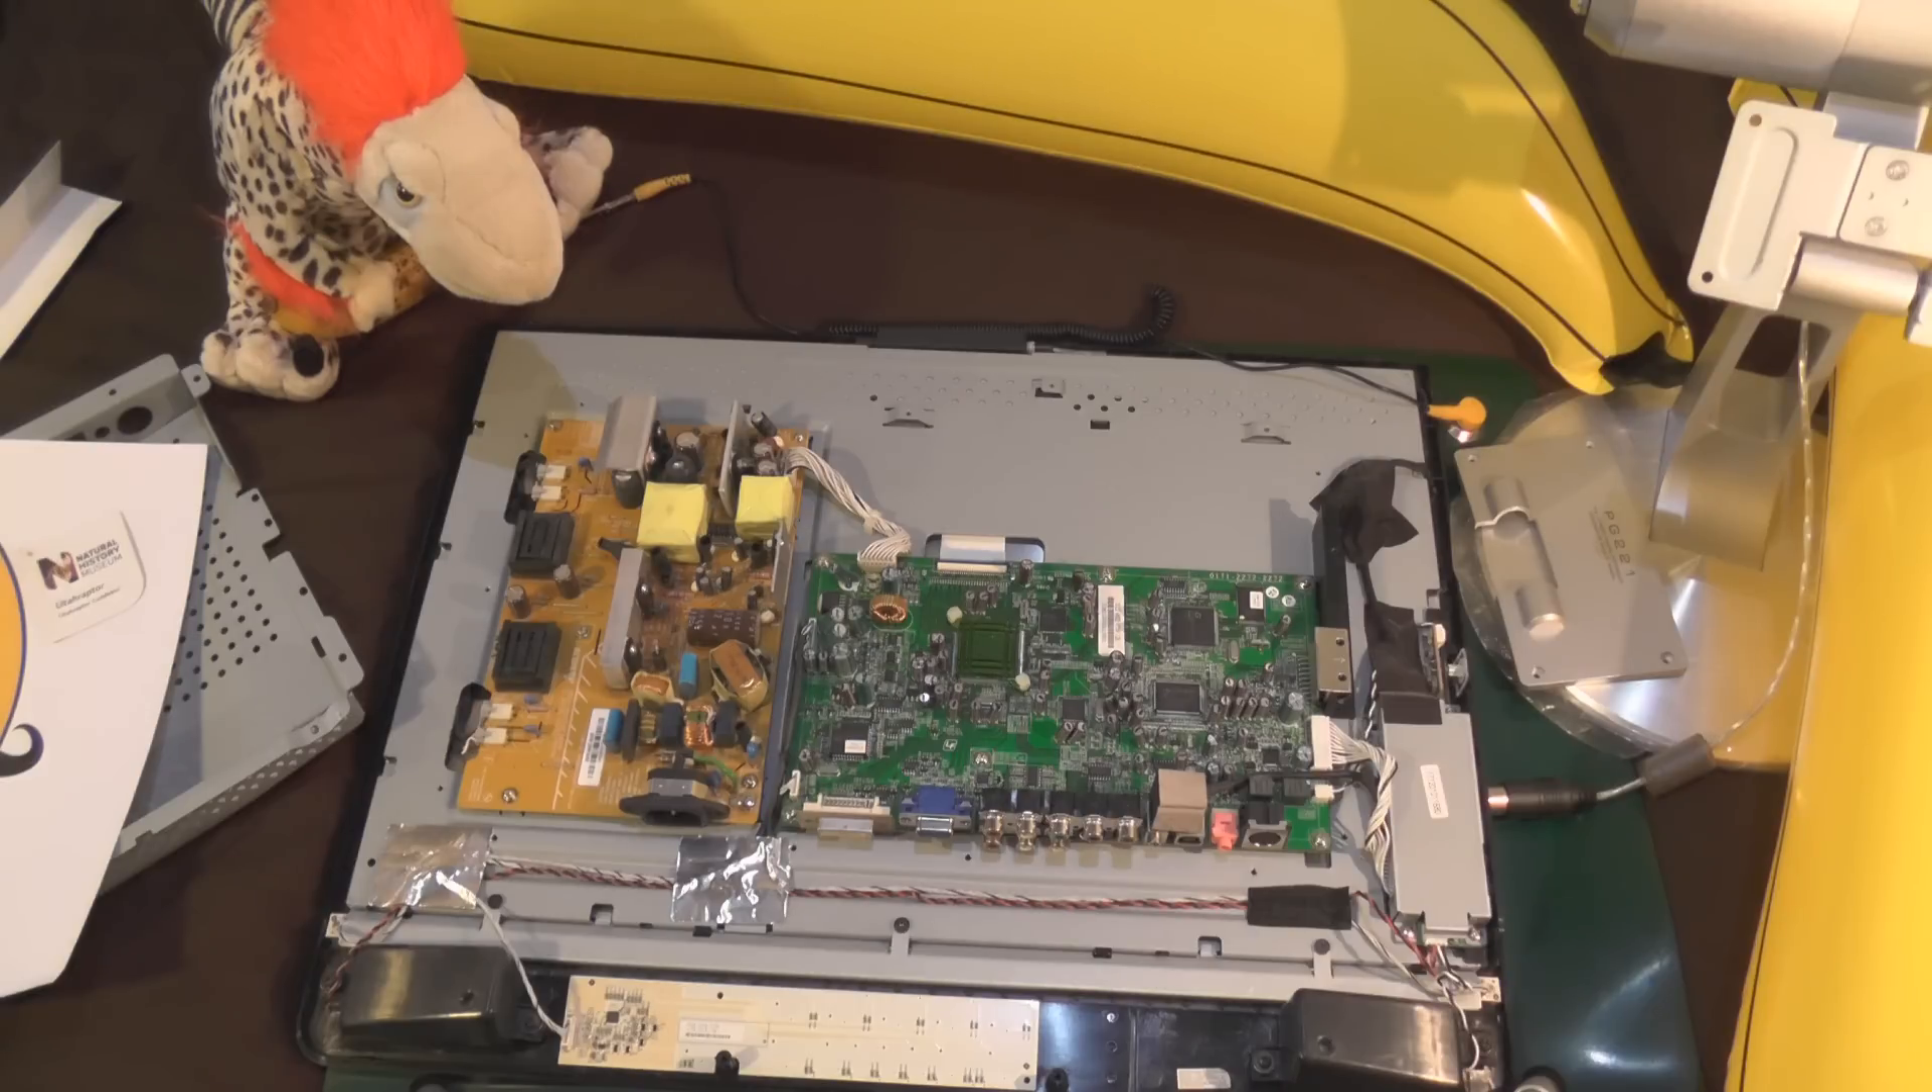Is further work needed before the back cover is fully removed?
No.